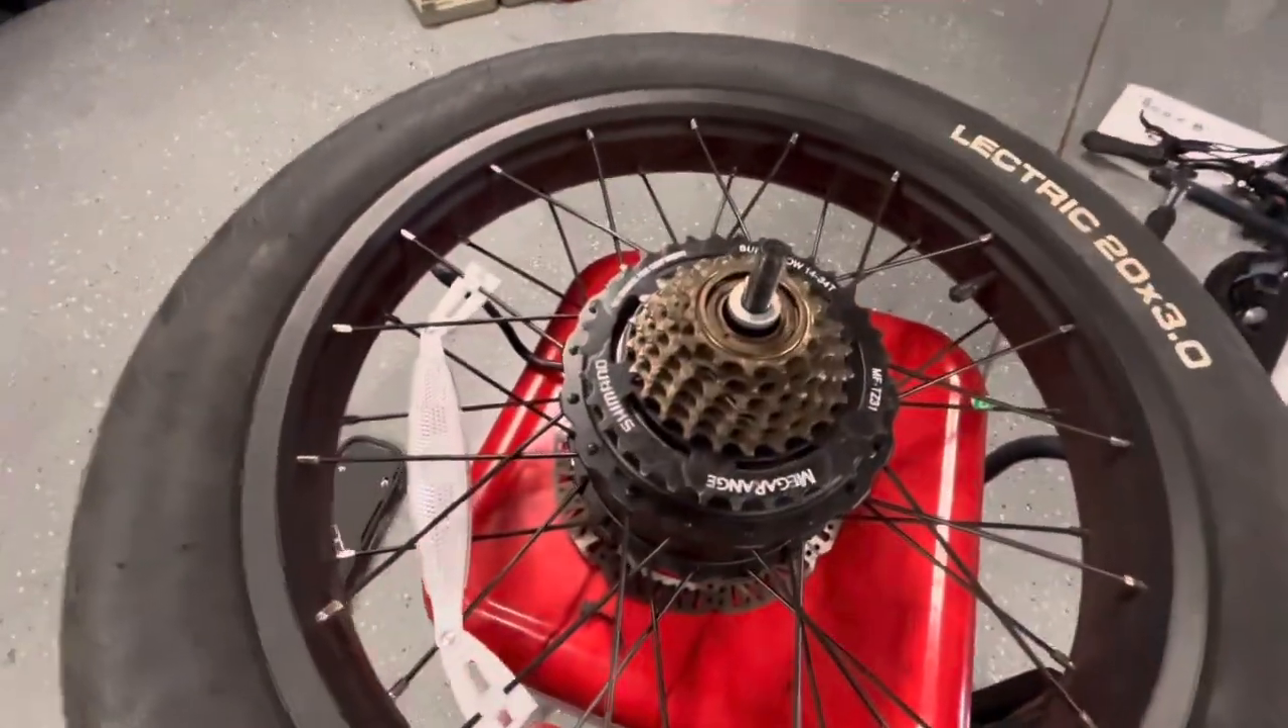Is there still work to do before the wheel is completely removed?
No.